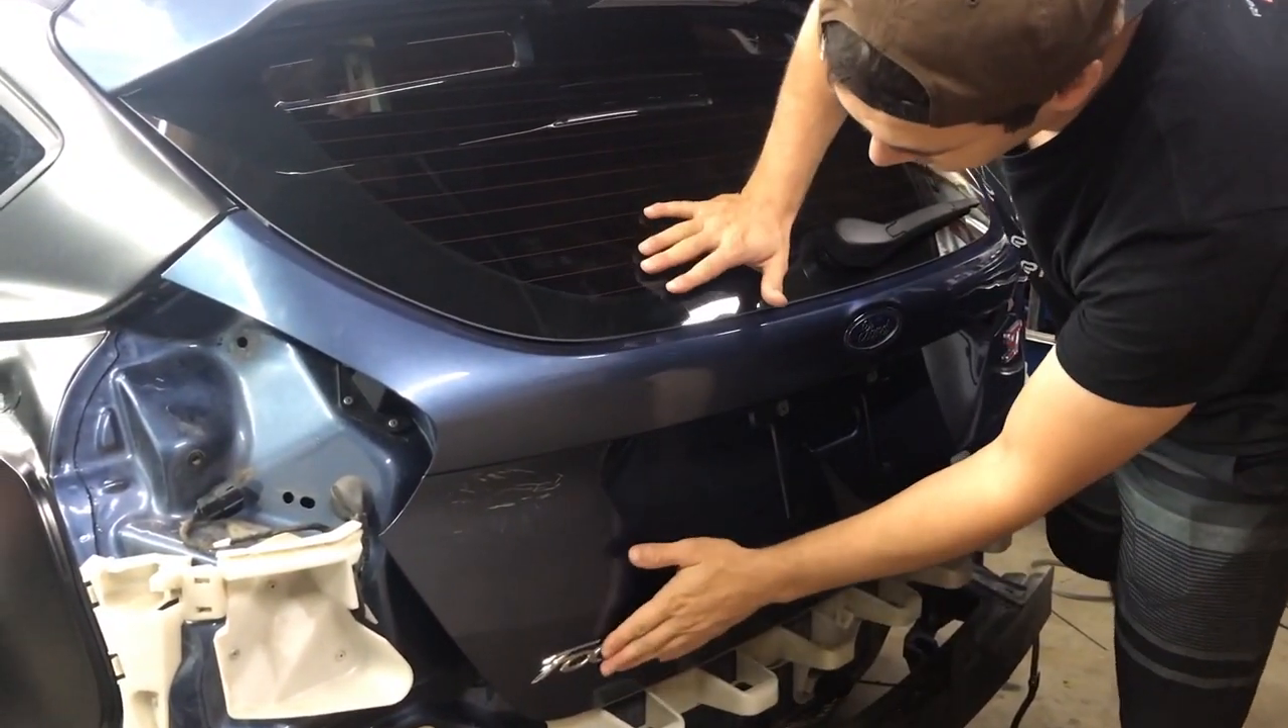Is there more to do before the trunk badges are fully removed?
Yes.